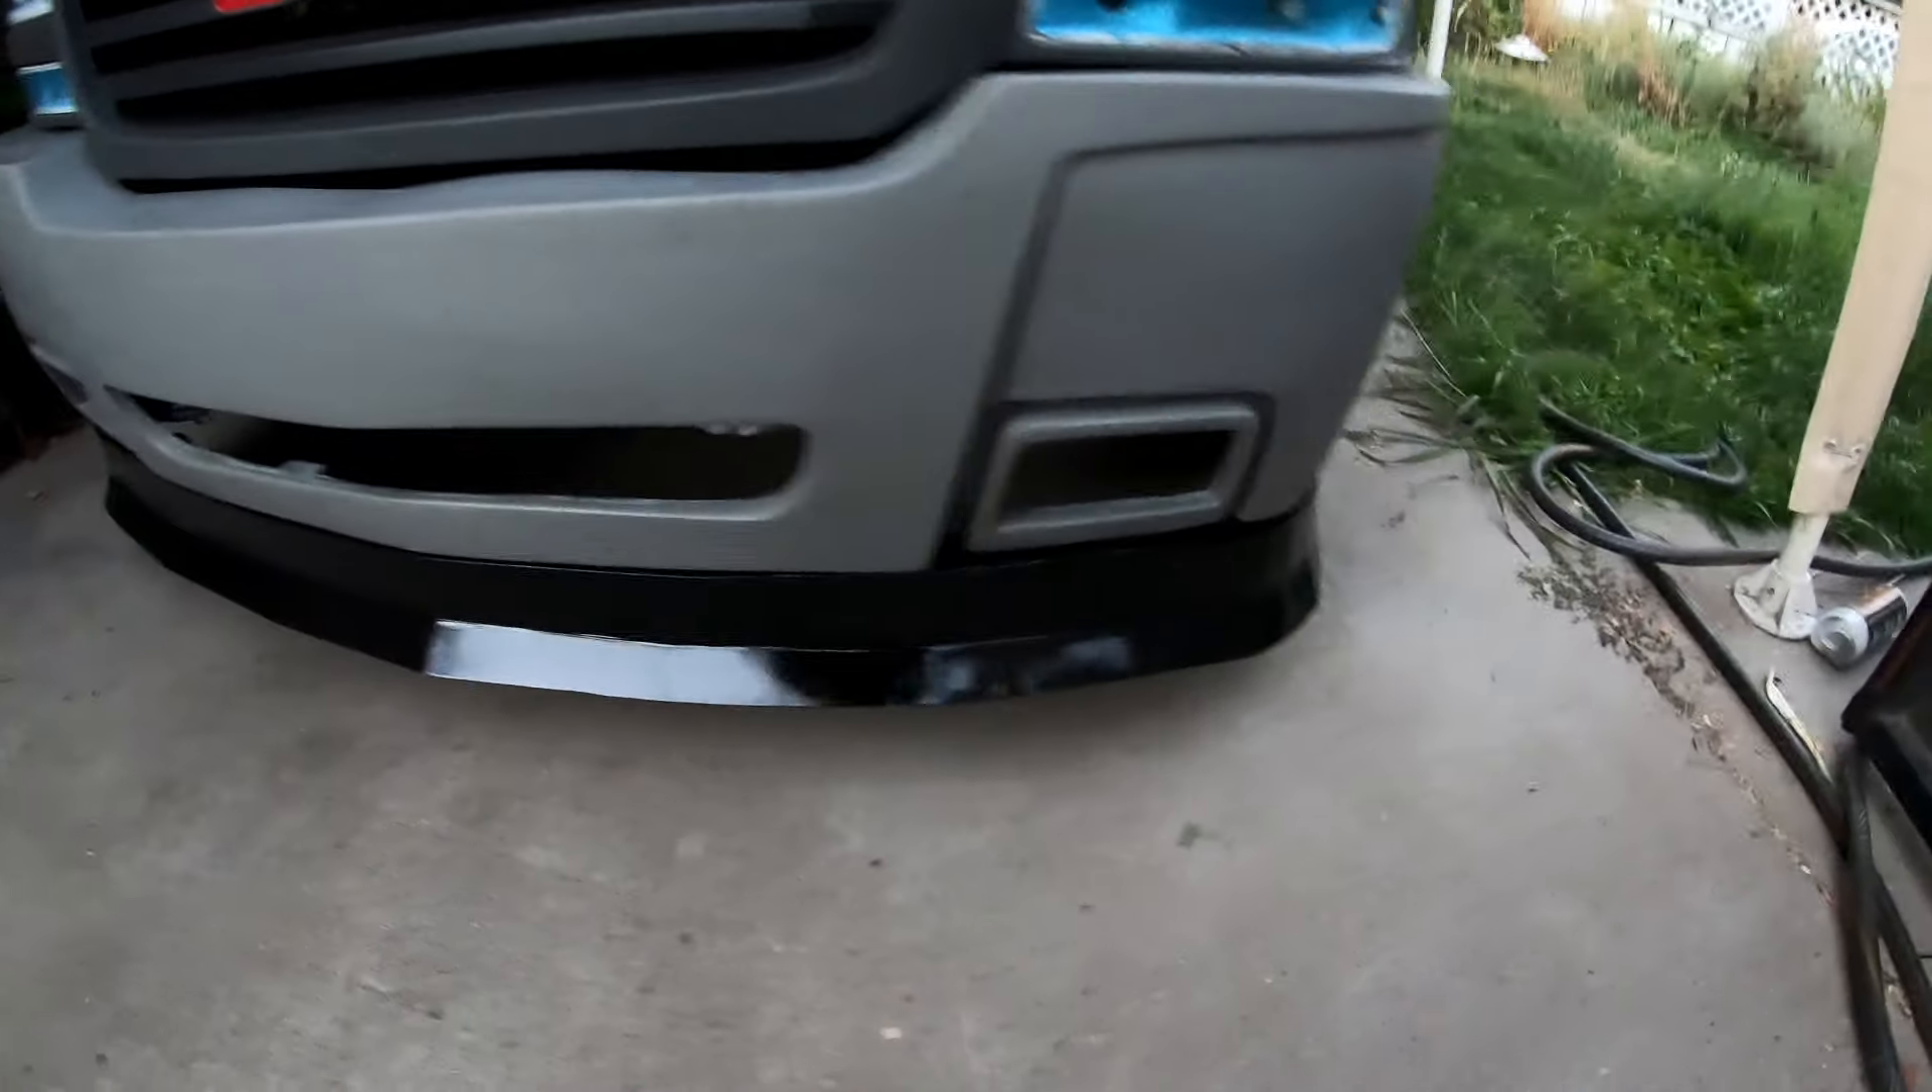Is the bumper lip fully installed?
Yes.